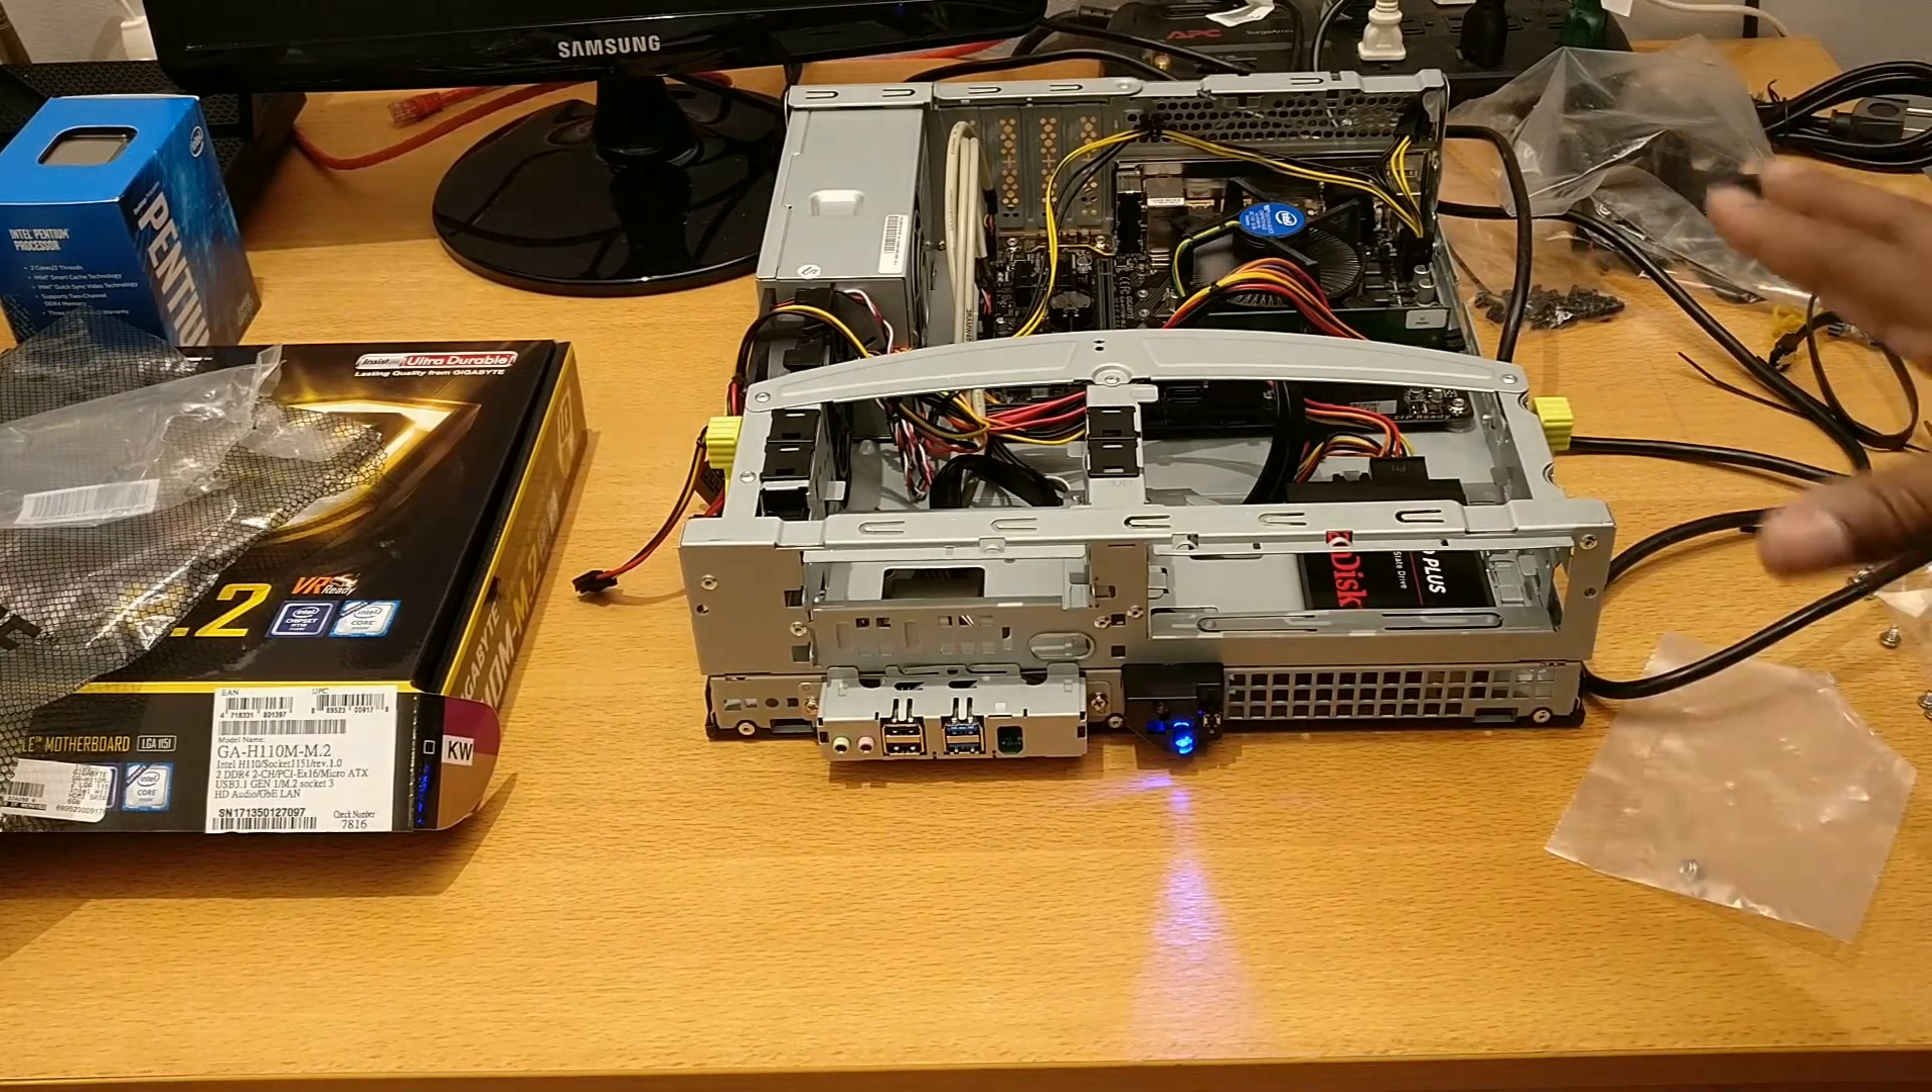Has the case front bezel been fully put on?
No.